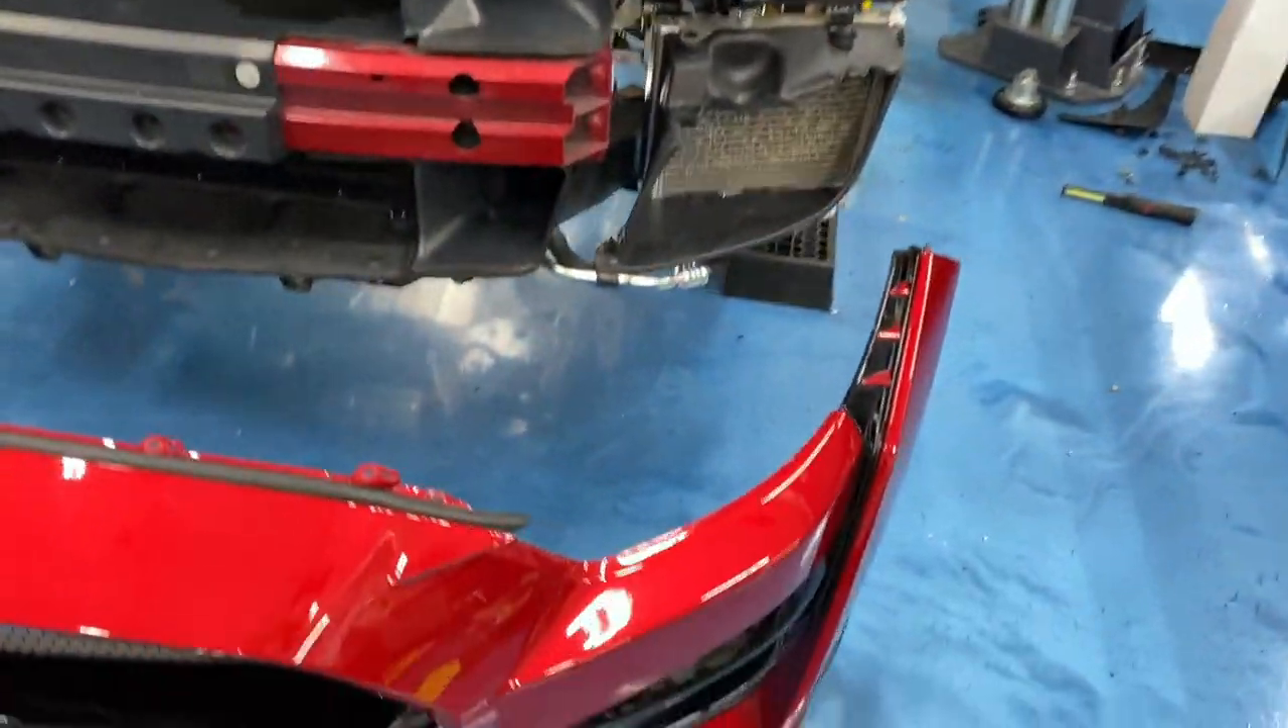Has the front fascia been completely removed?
Yes.